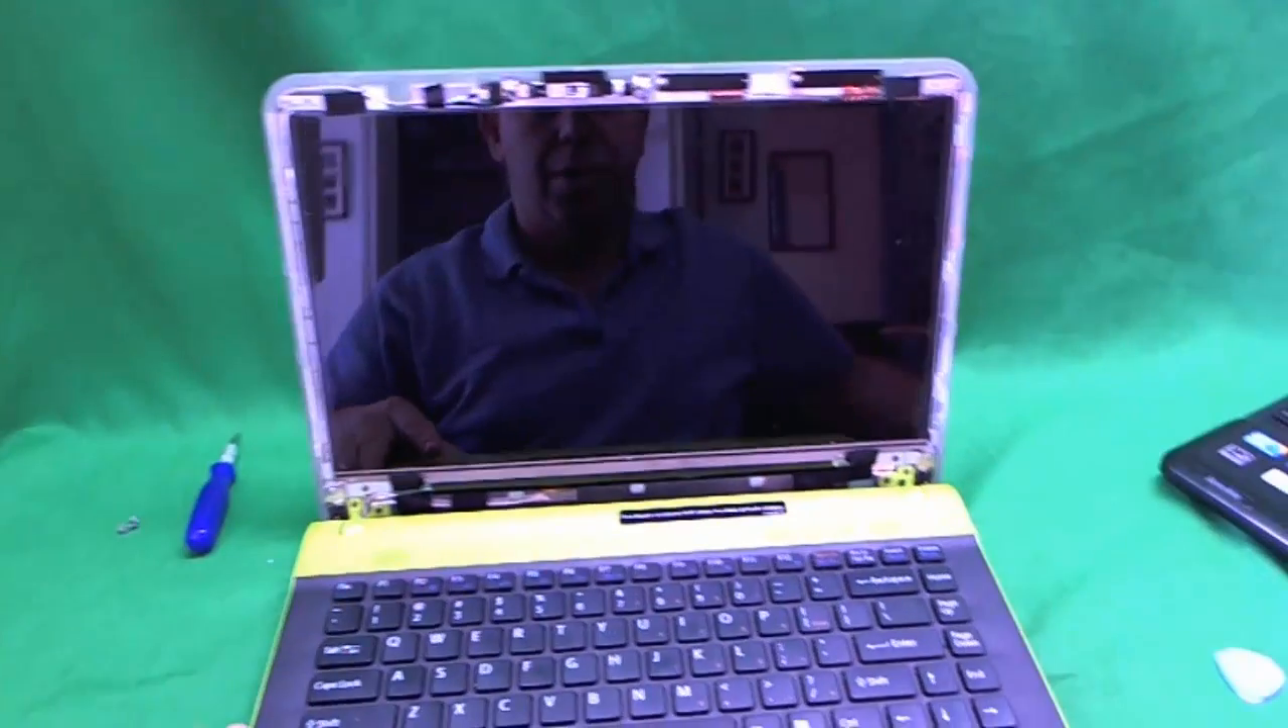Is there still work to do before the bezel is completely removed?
No.